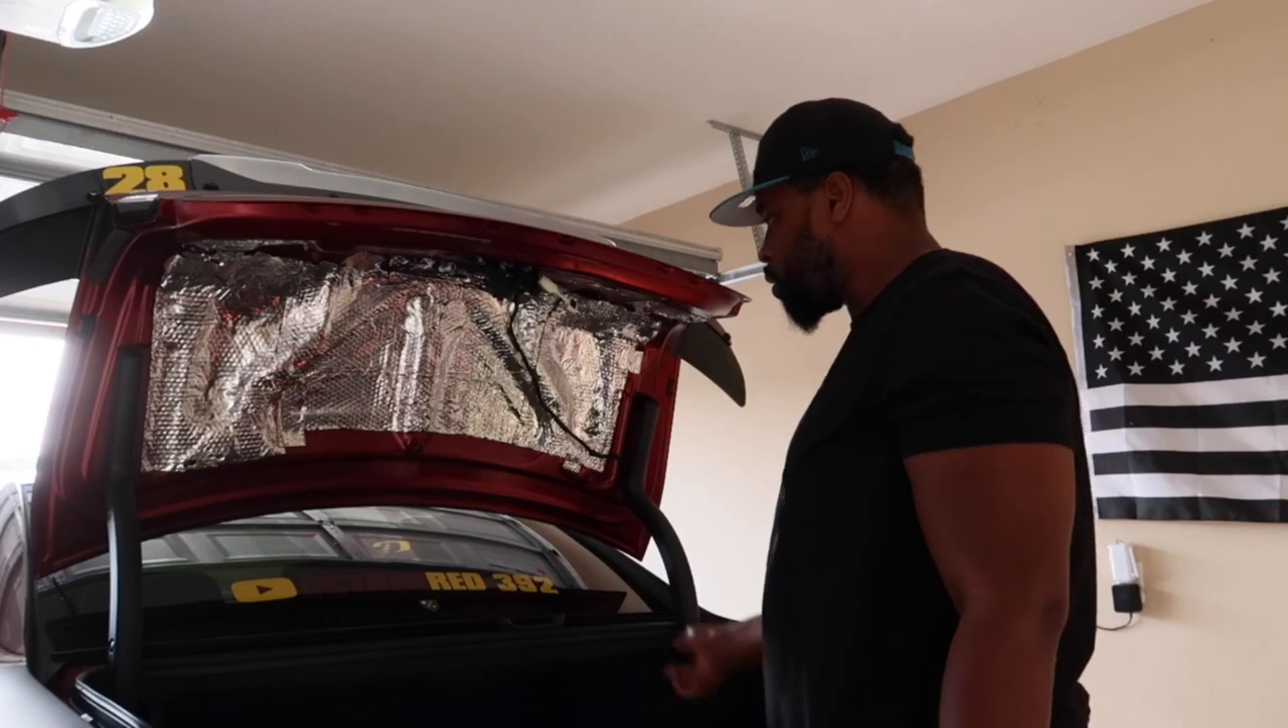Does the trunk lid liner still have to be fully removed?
No.